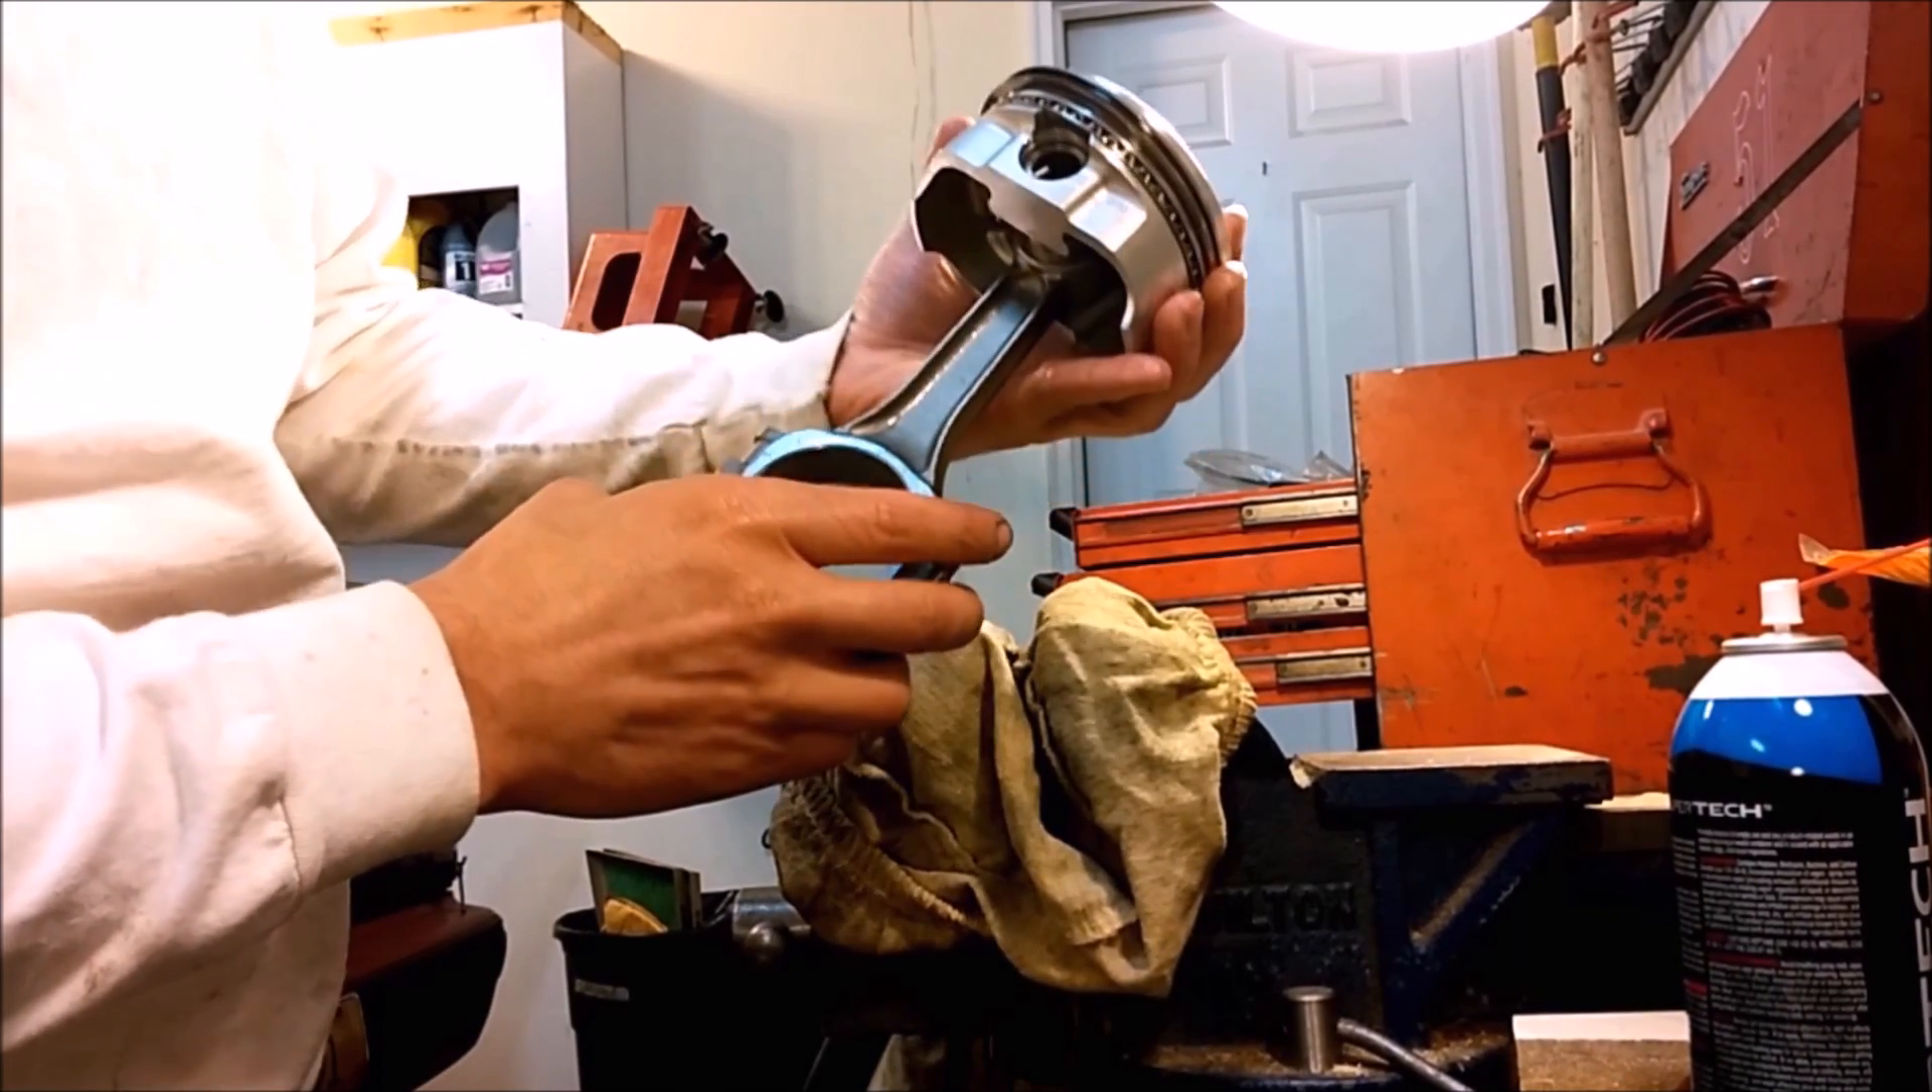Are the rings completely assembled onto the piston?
Yes.